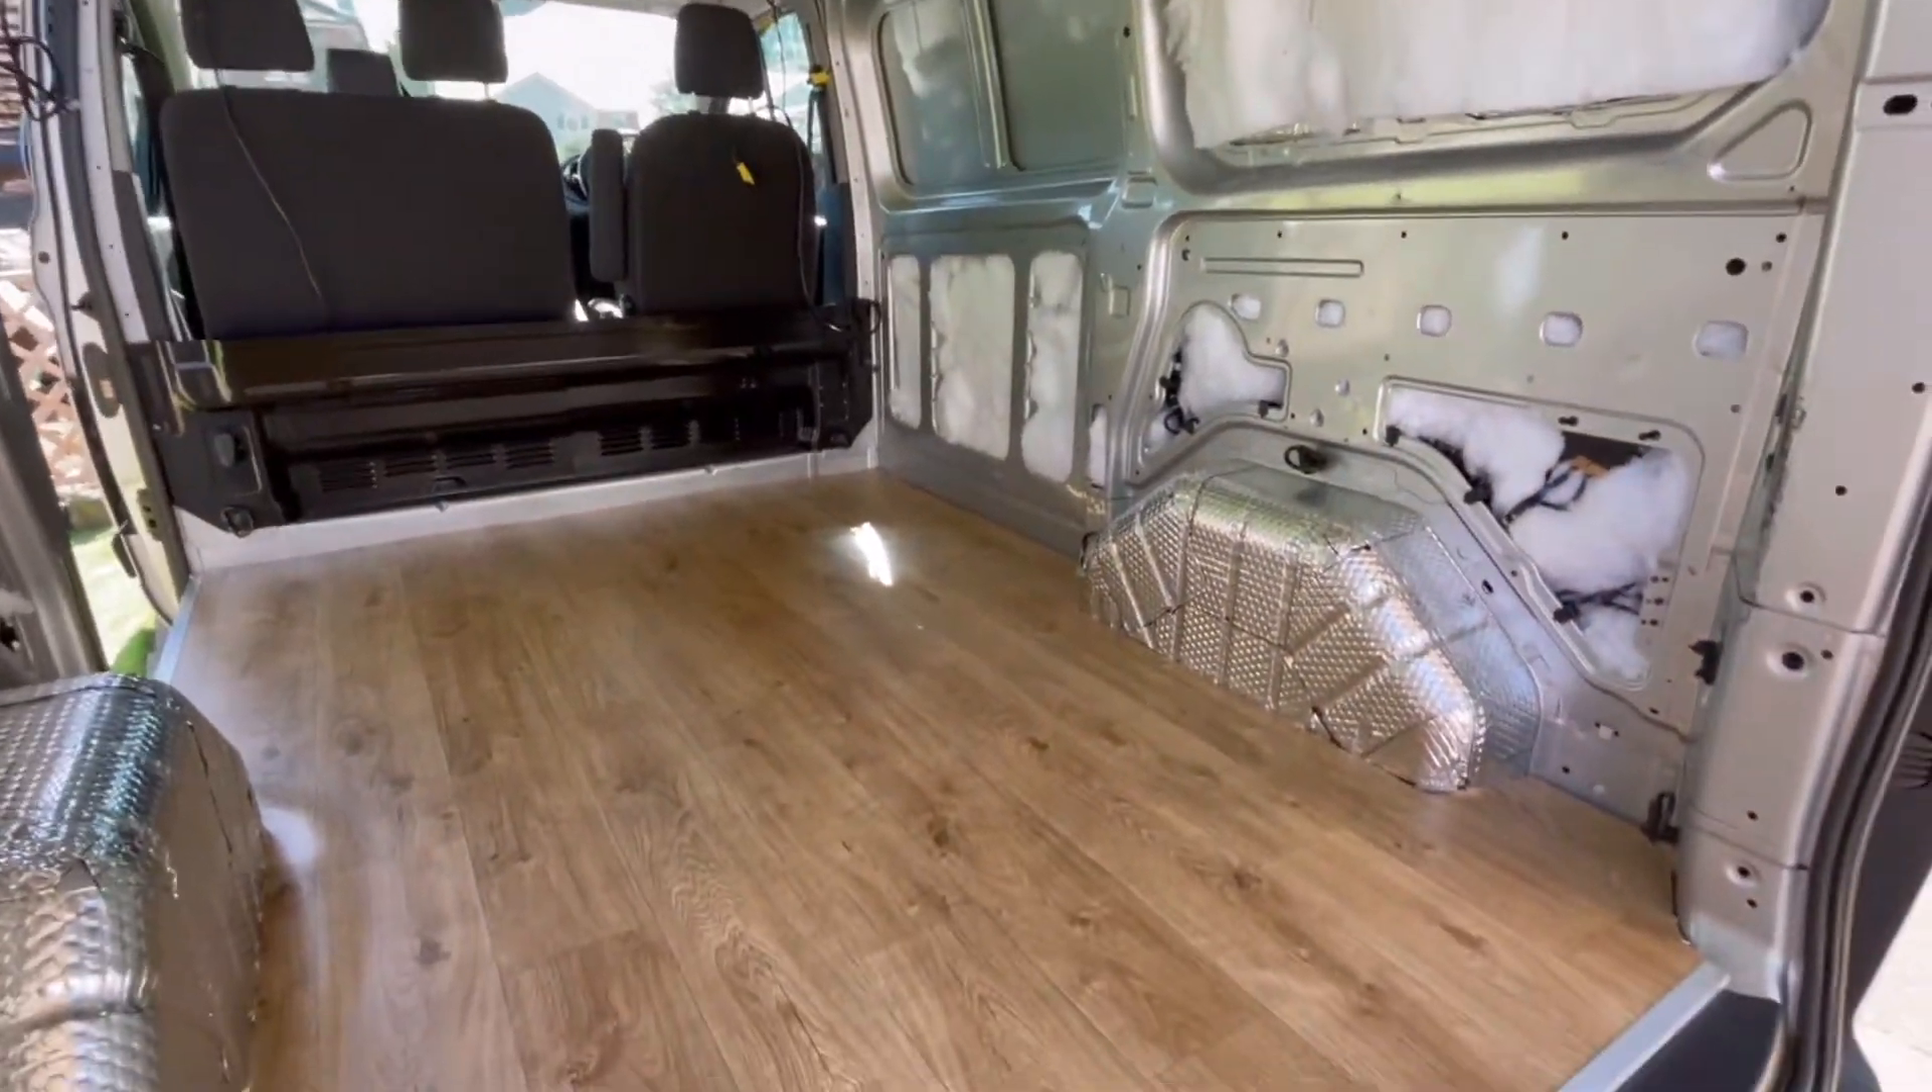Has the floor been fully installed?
Yes.